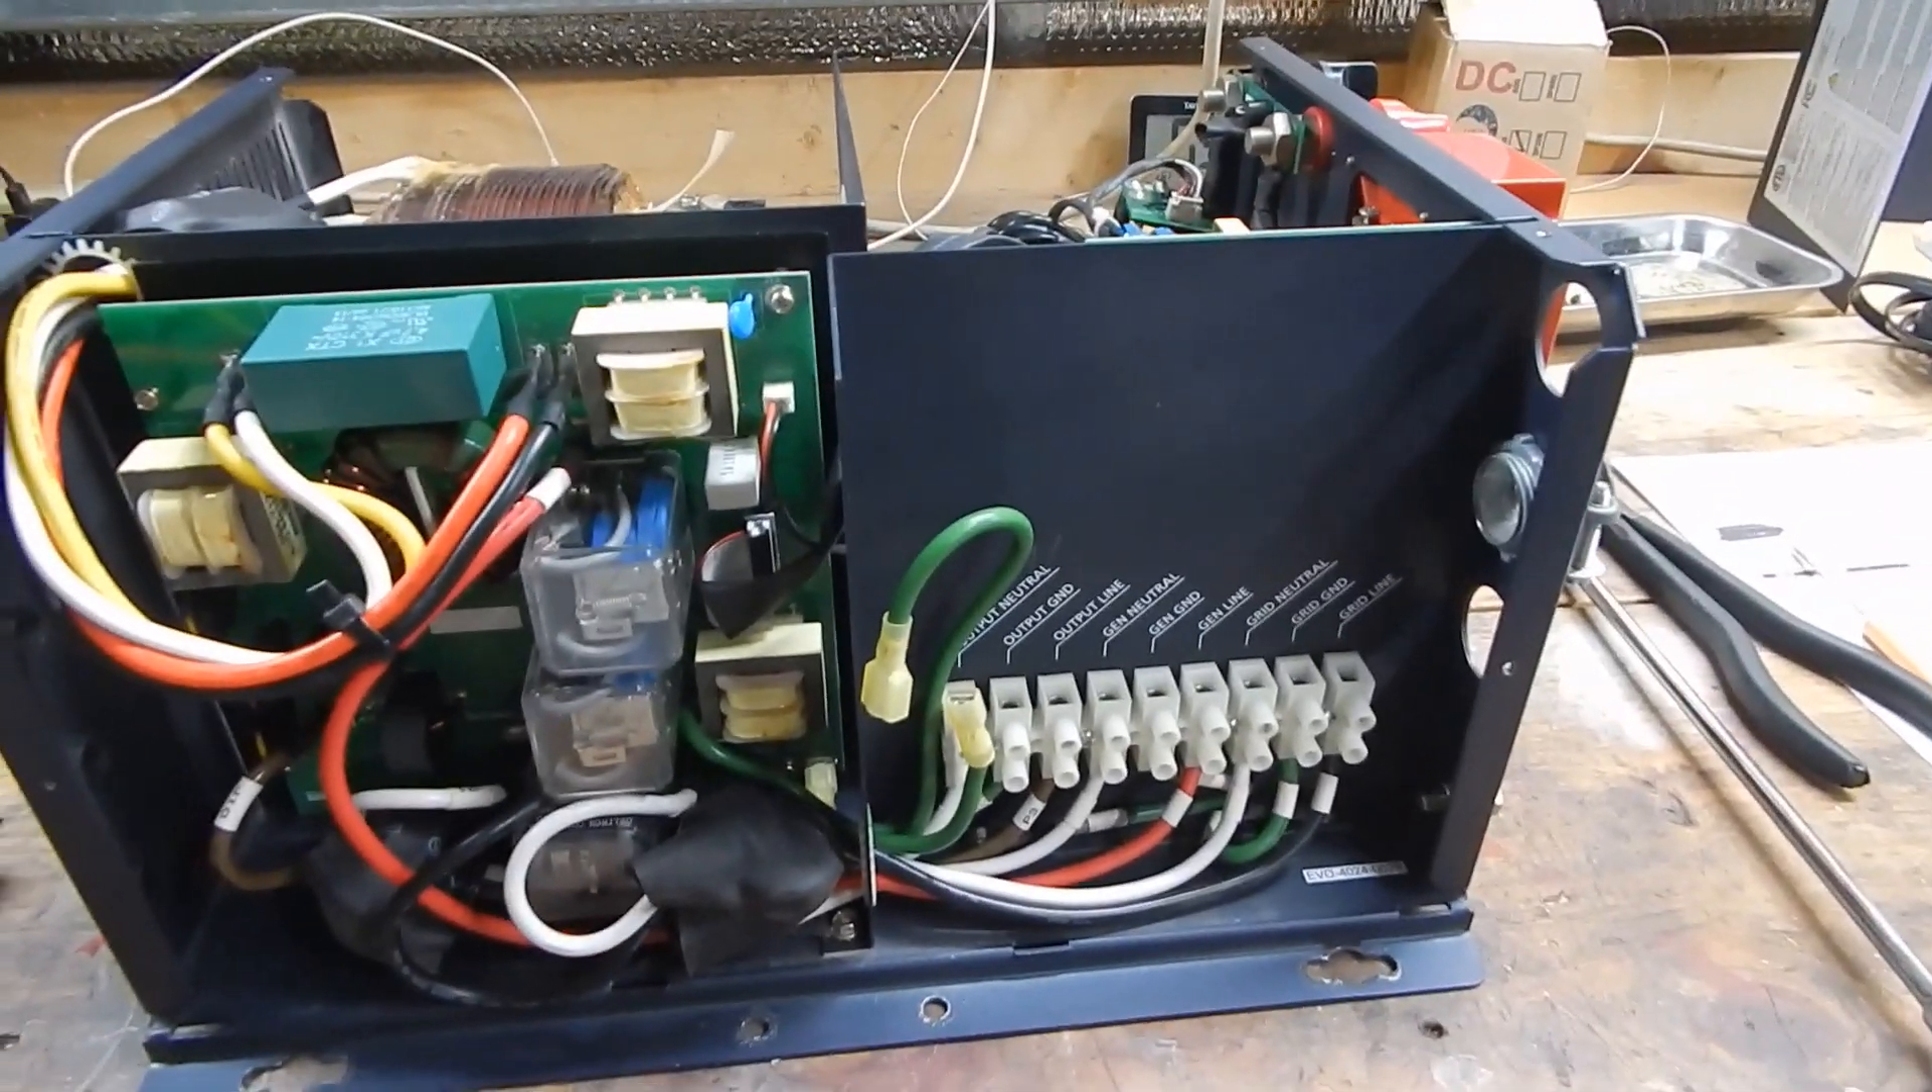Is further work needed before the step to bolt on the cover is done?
Yes.